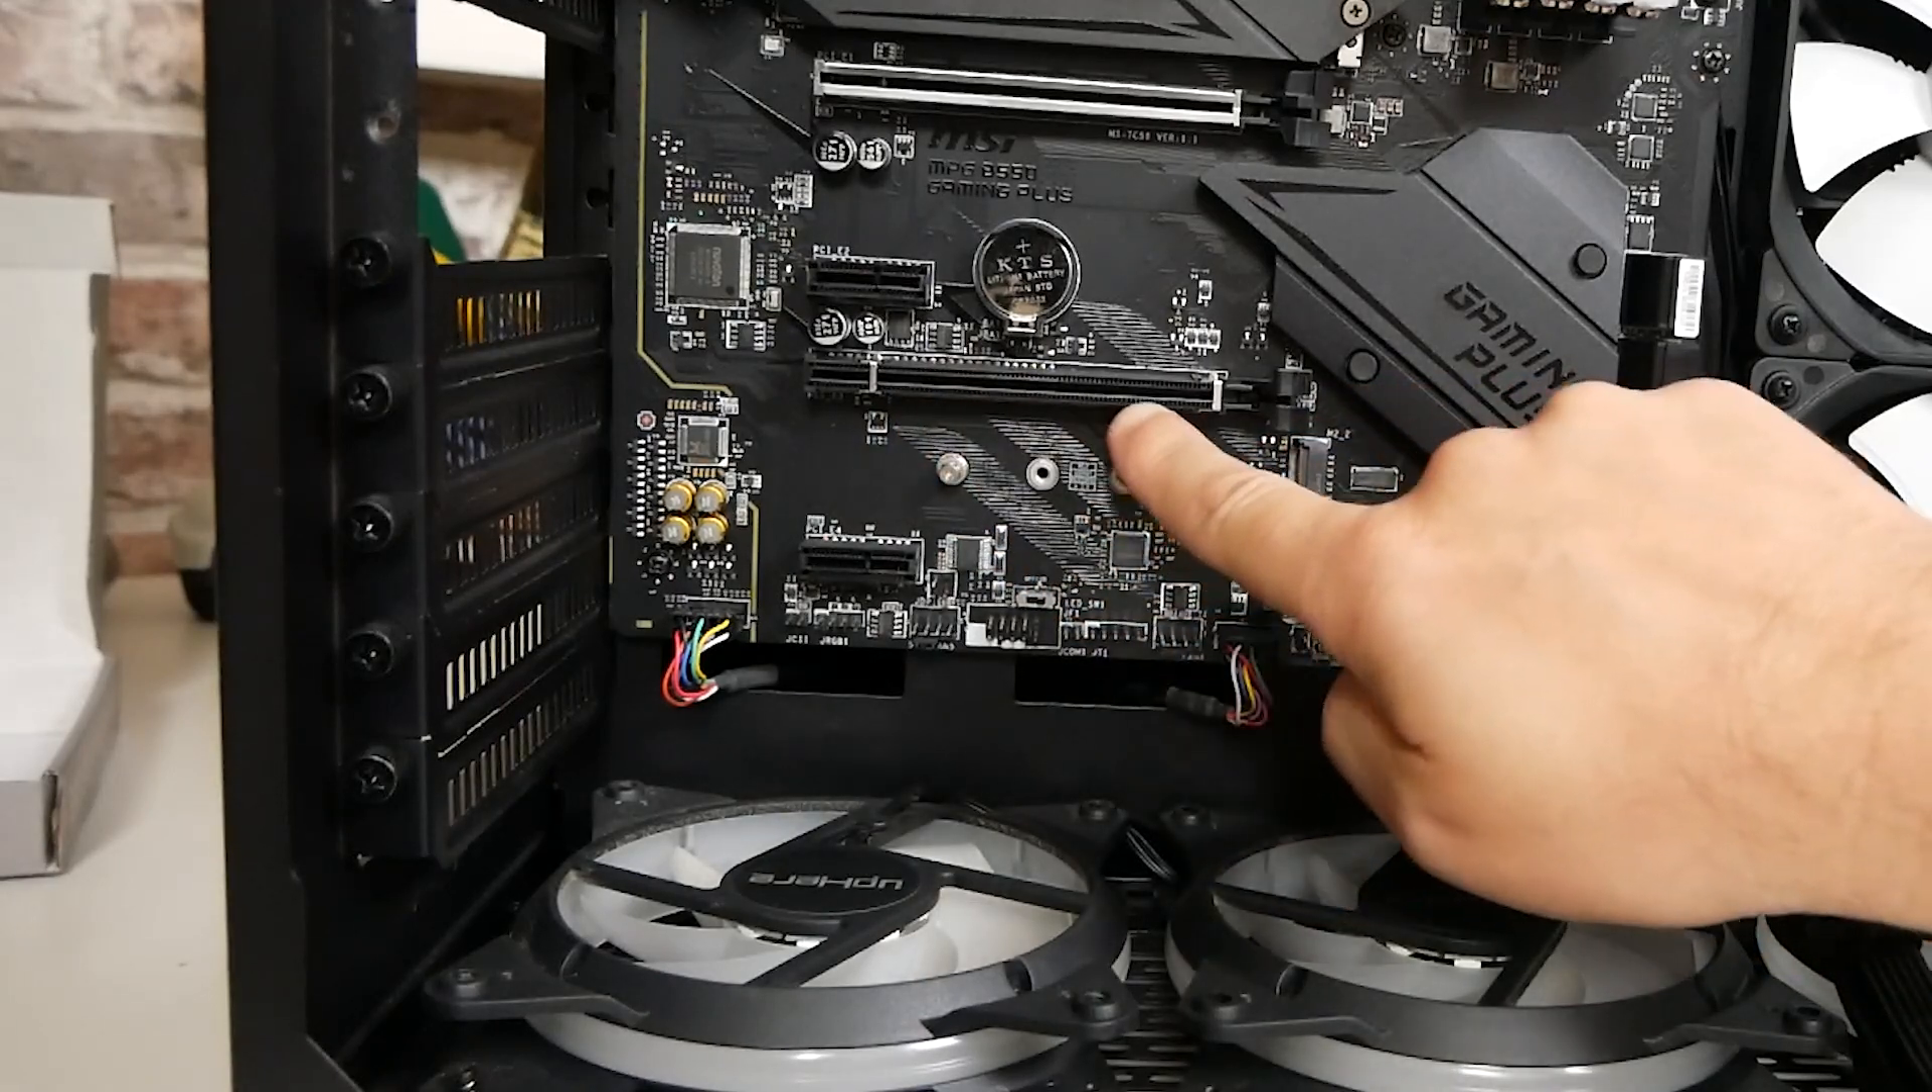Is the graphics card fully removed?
Yes.